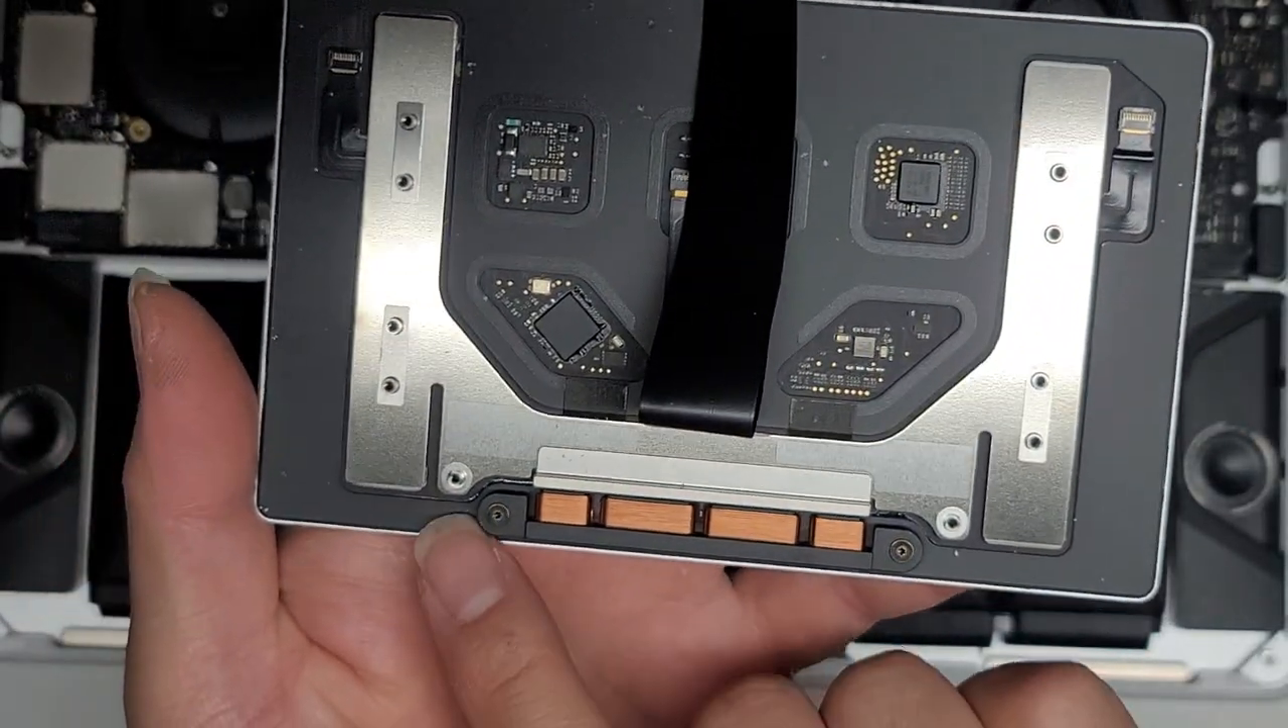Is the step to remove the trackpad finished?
Yes.